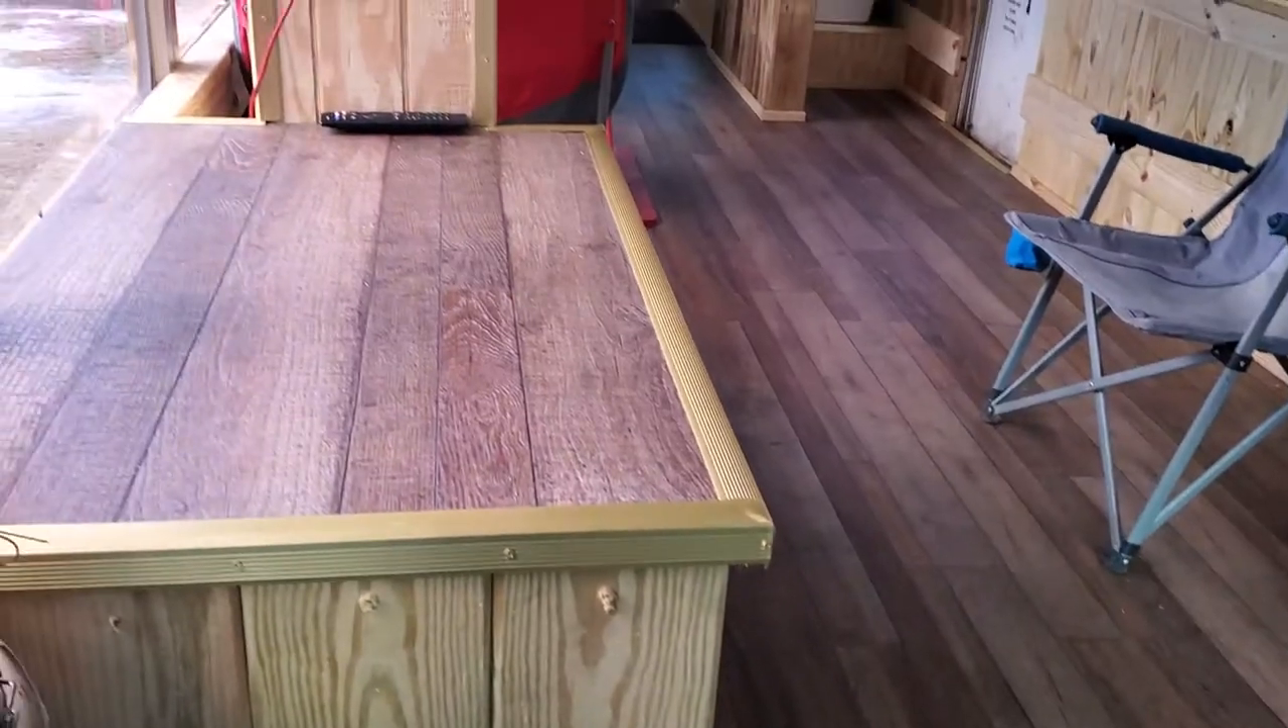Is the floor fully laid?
Yes.